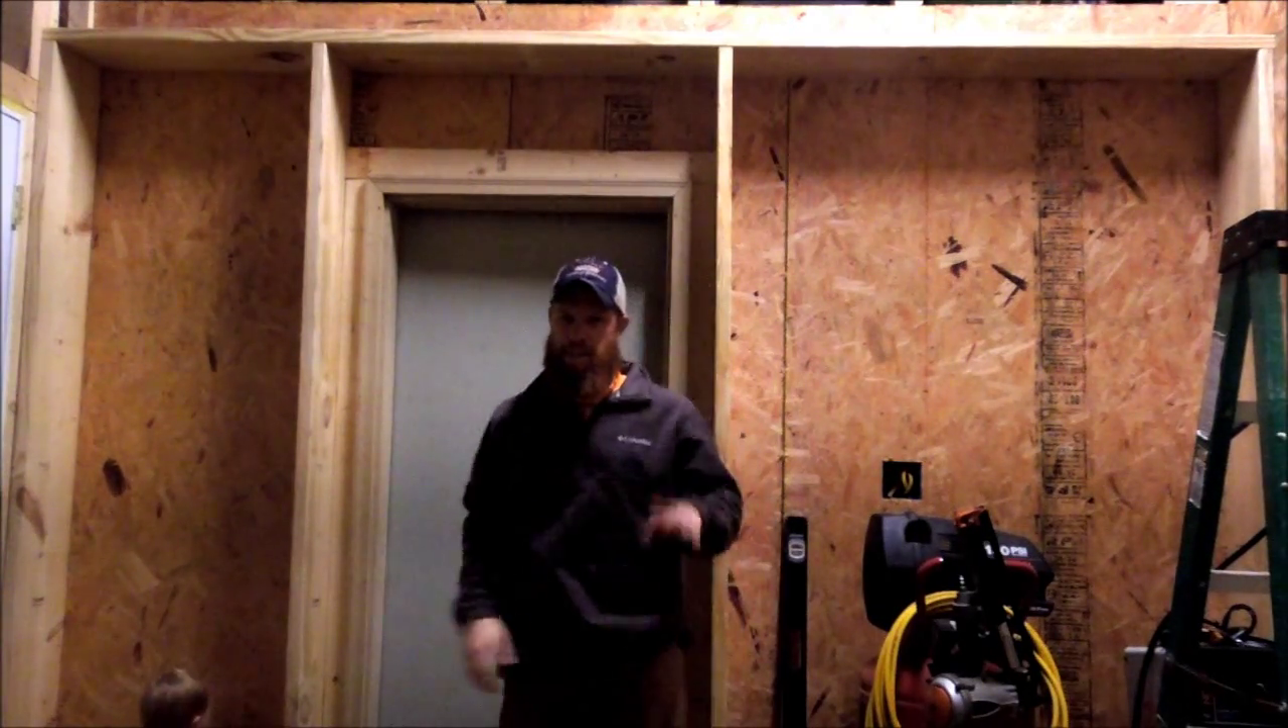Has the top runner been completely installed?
Yes.